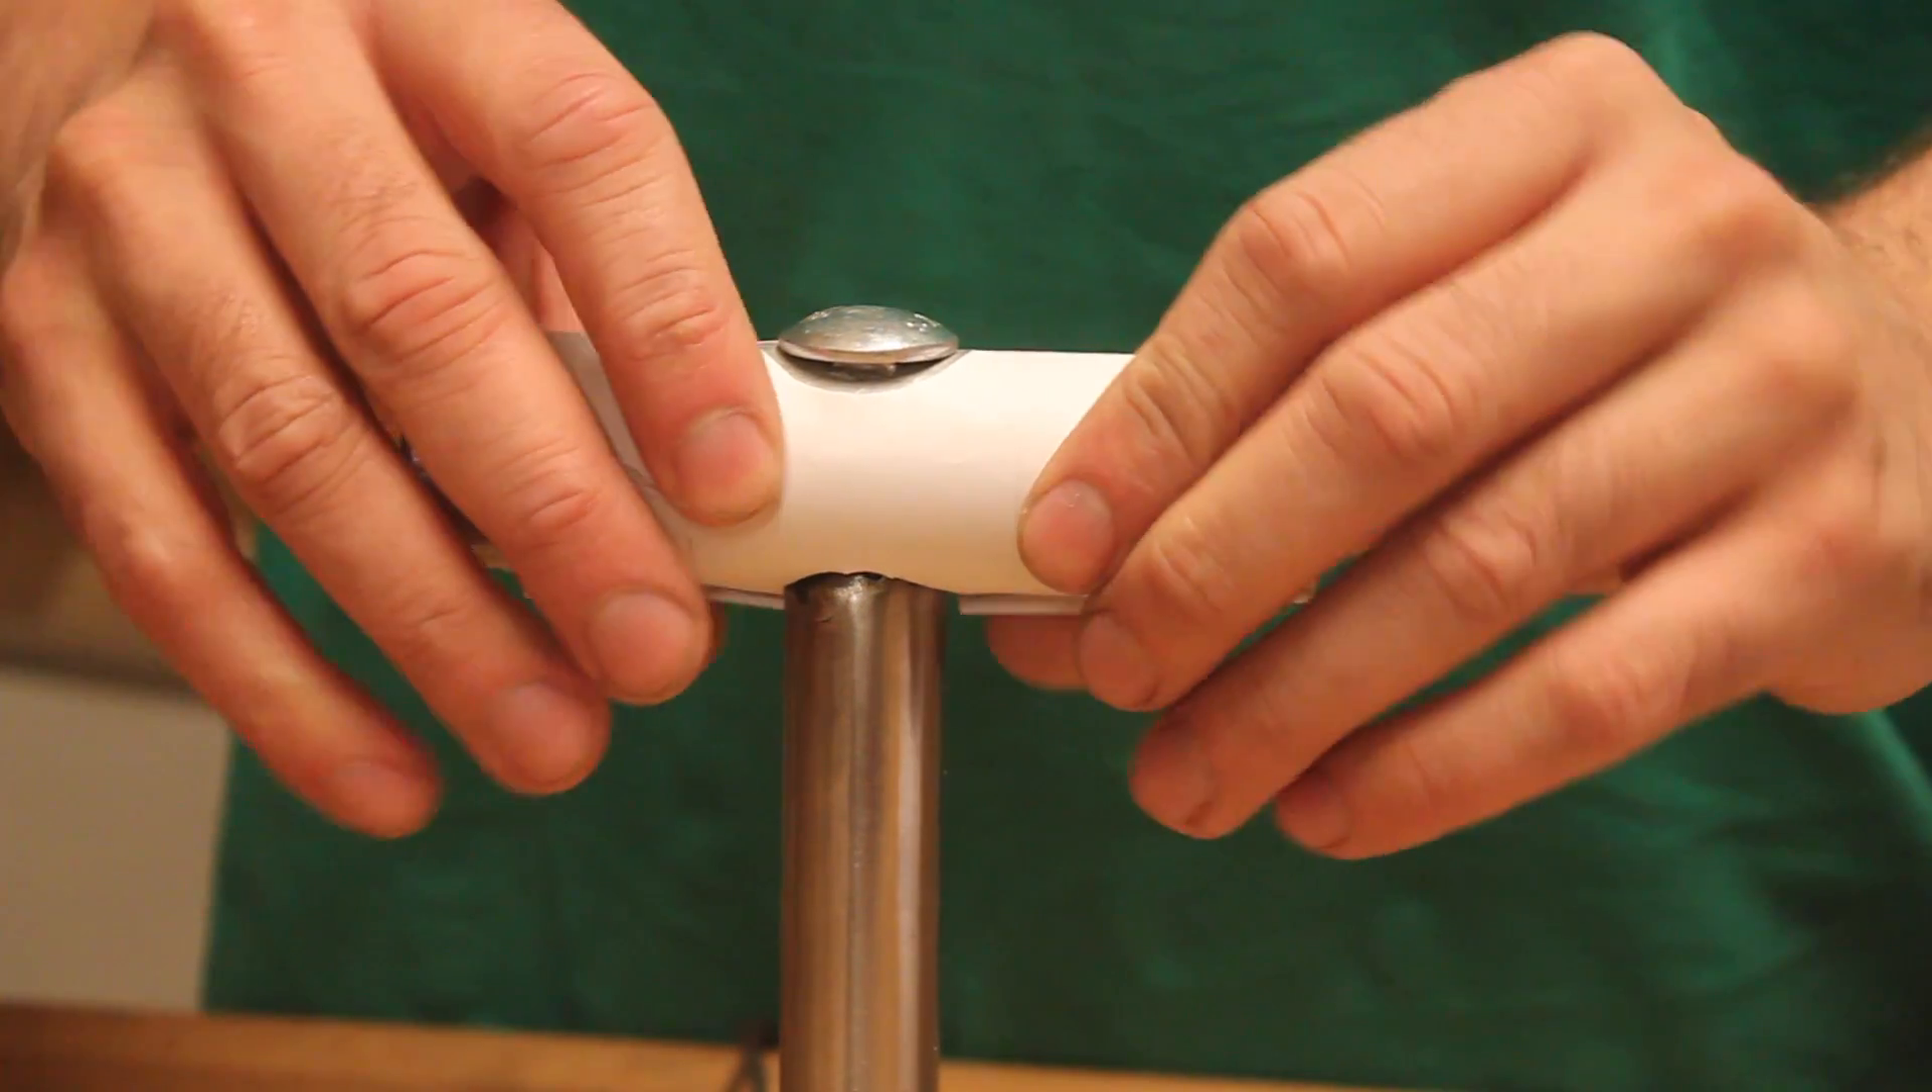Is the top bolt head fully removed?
No.